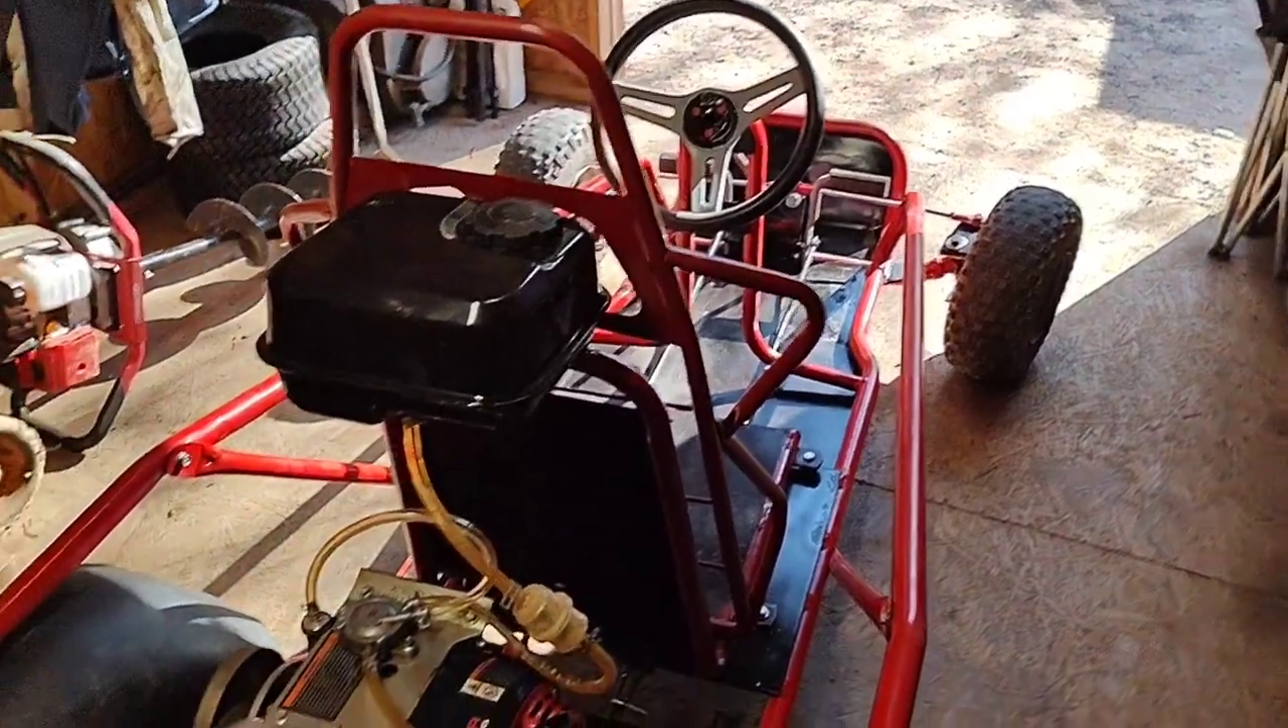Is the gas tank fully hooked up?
Yes.